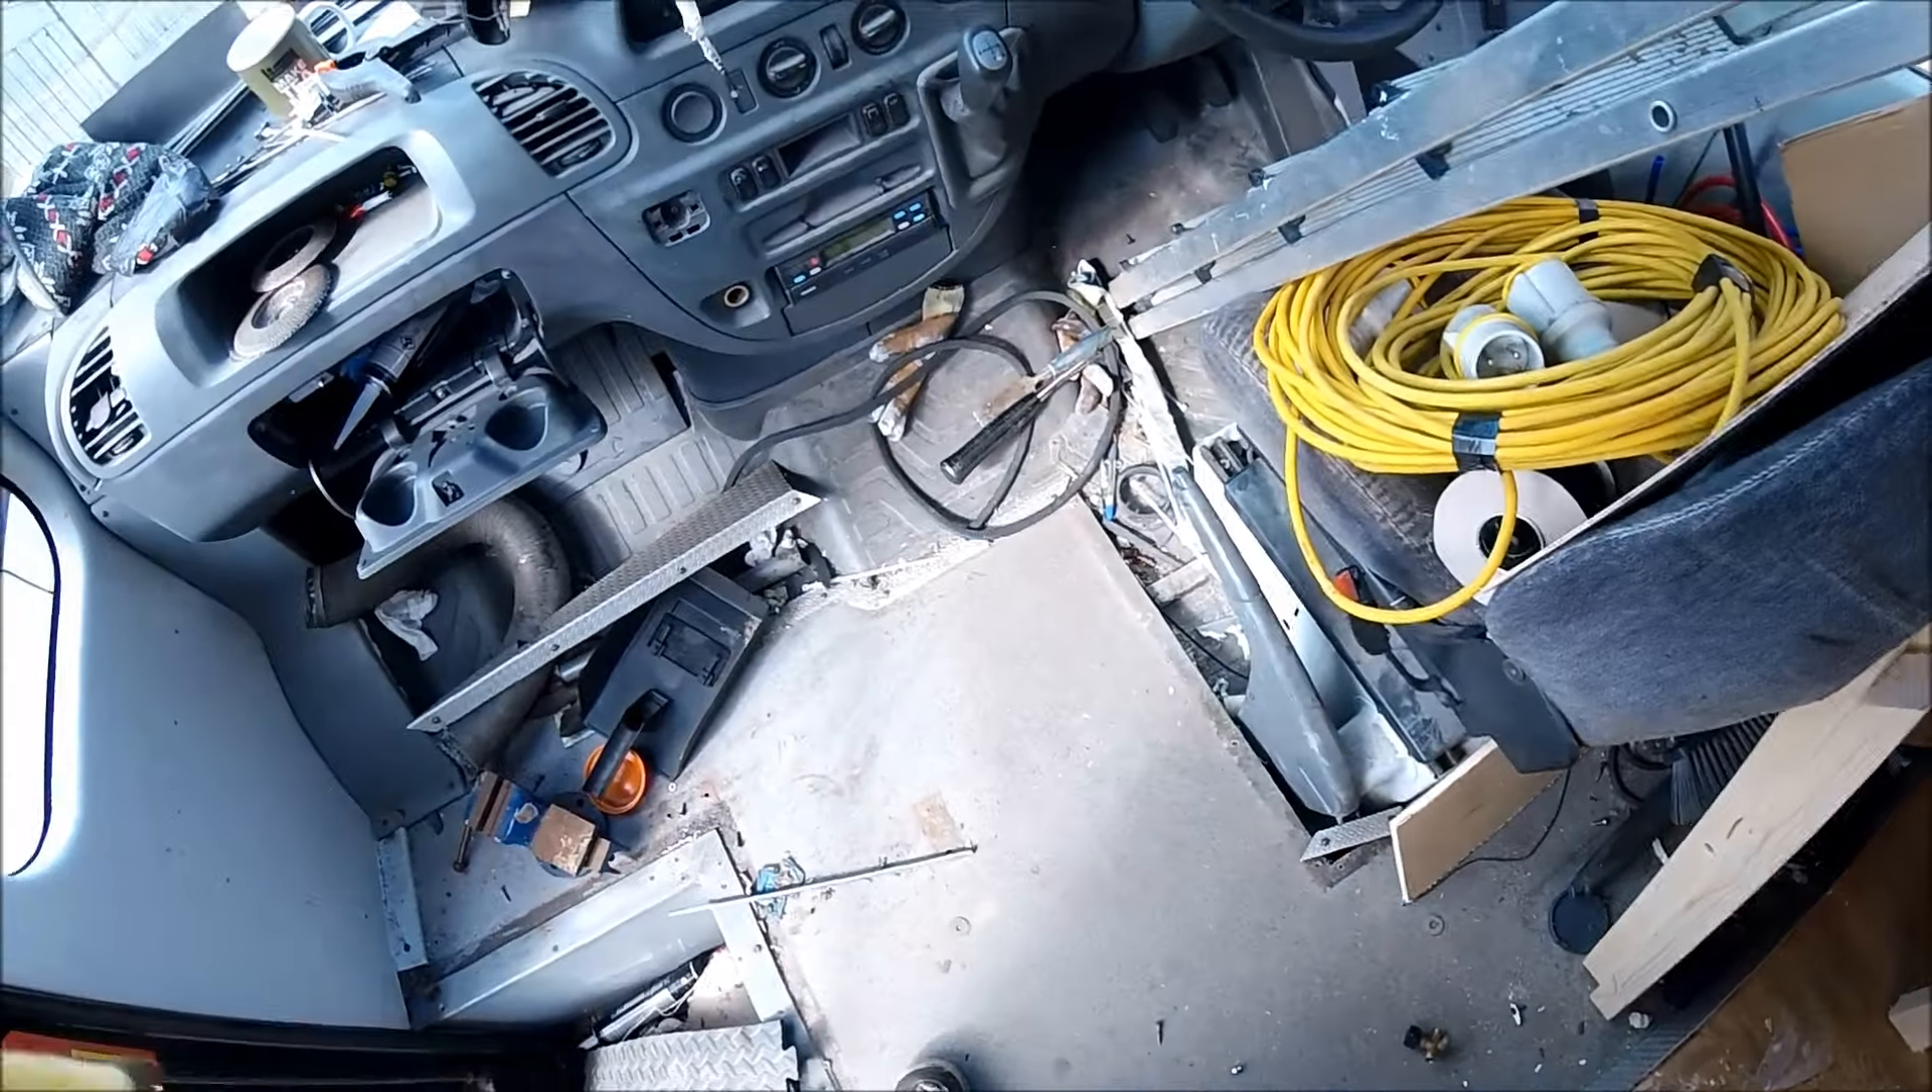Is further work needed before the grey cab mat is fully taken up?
Yes.